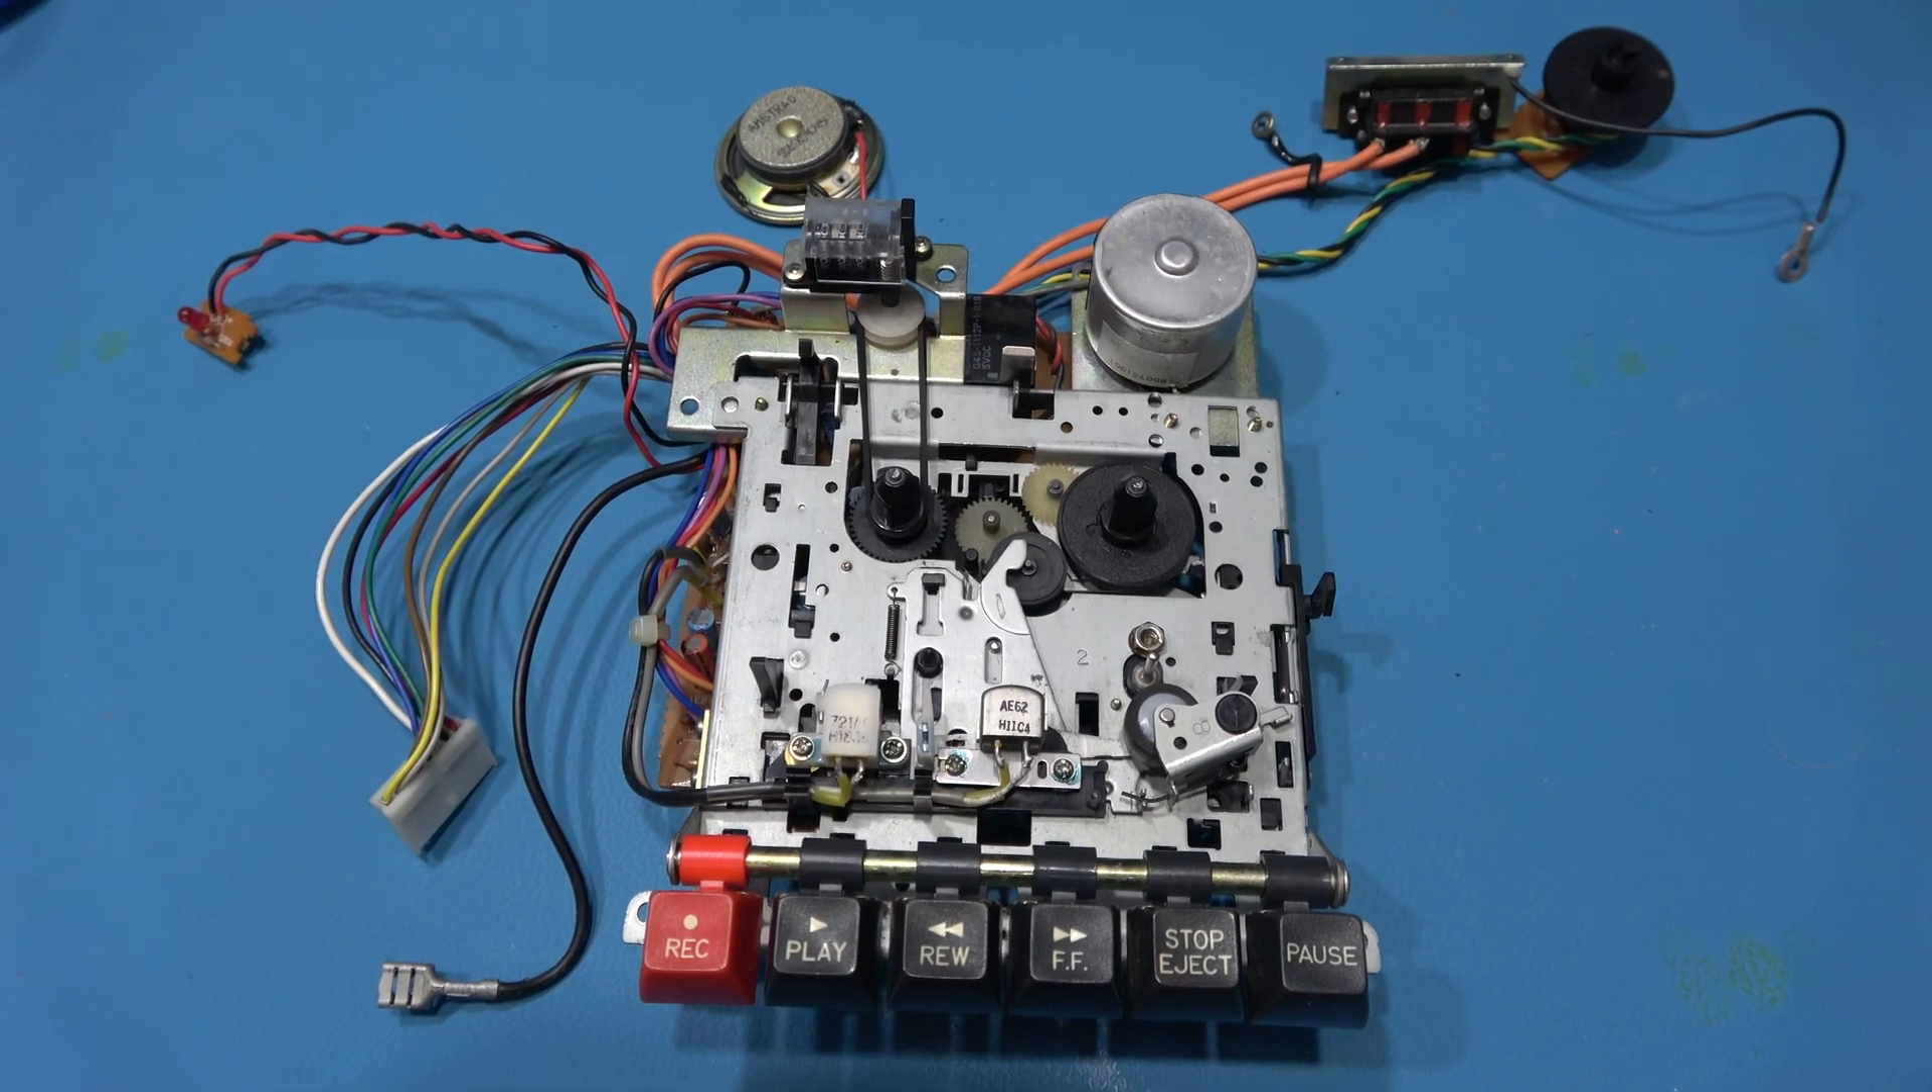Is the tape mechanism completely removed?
Yes.